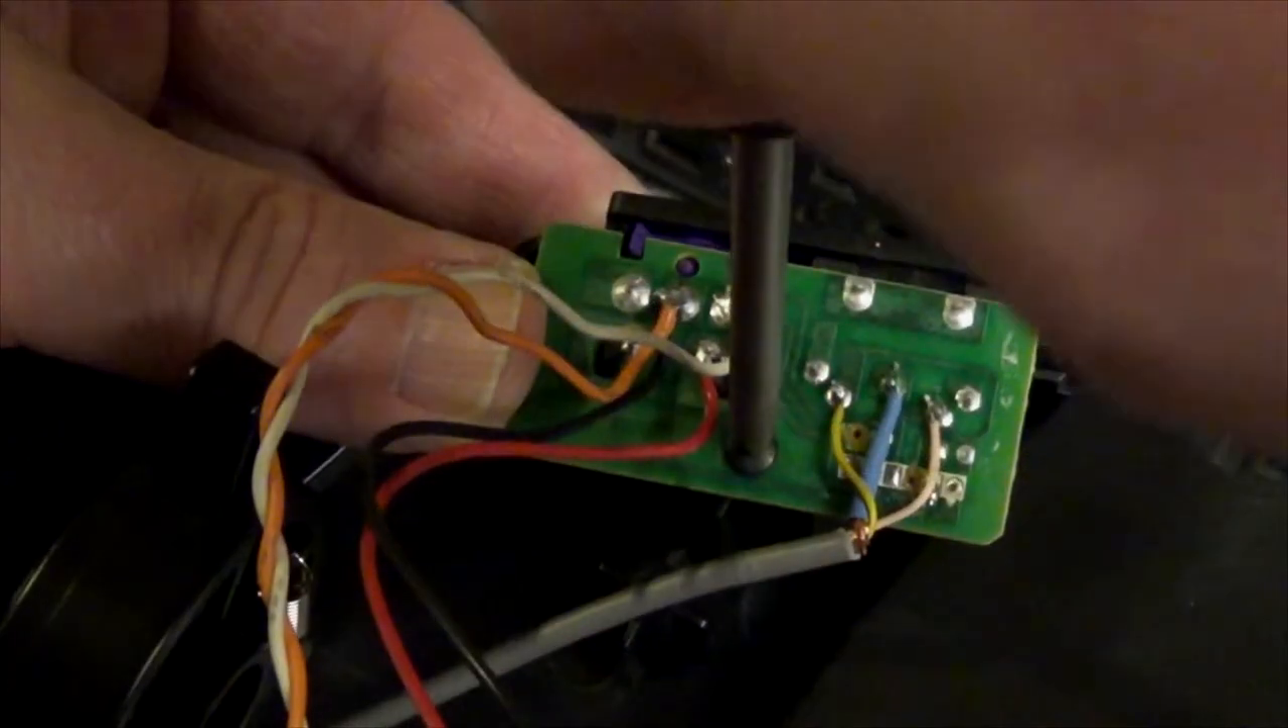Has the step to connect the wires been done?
Yes.